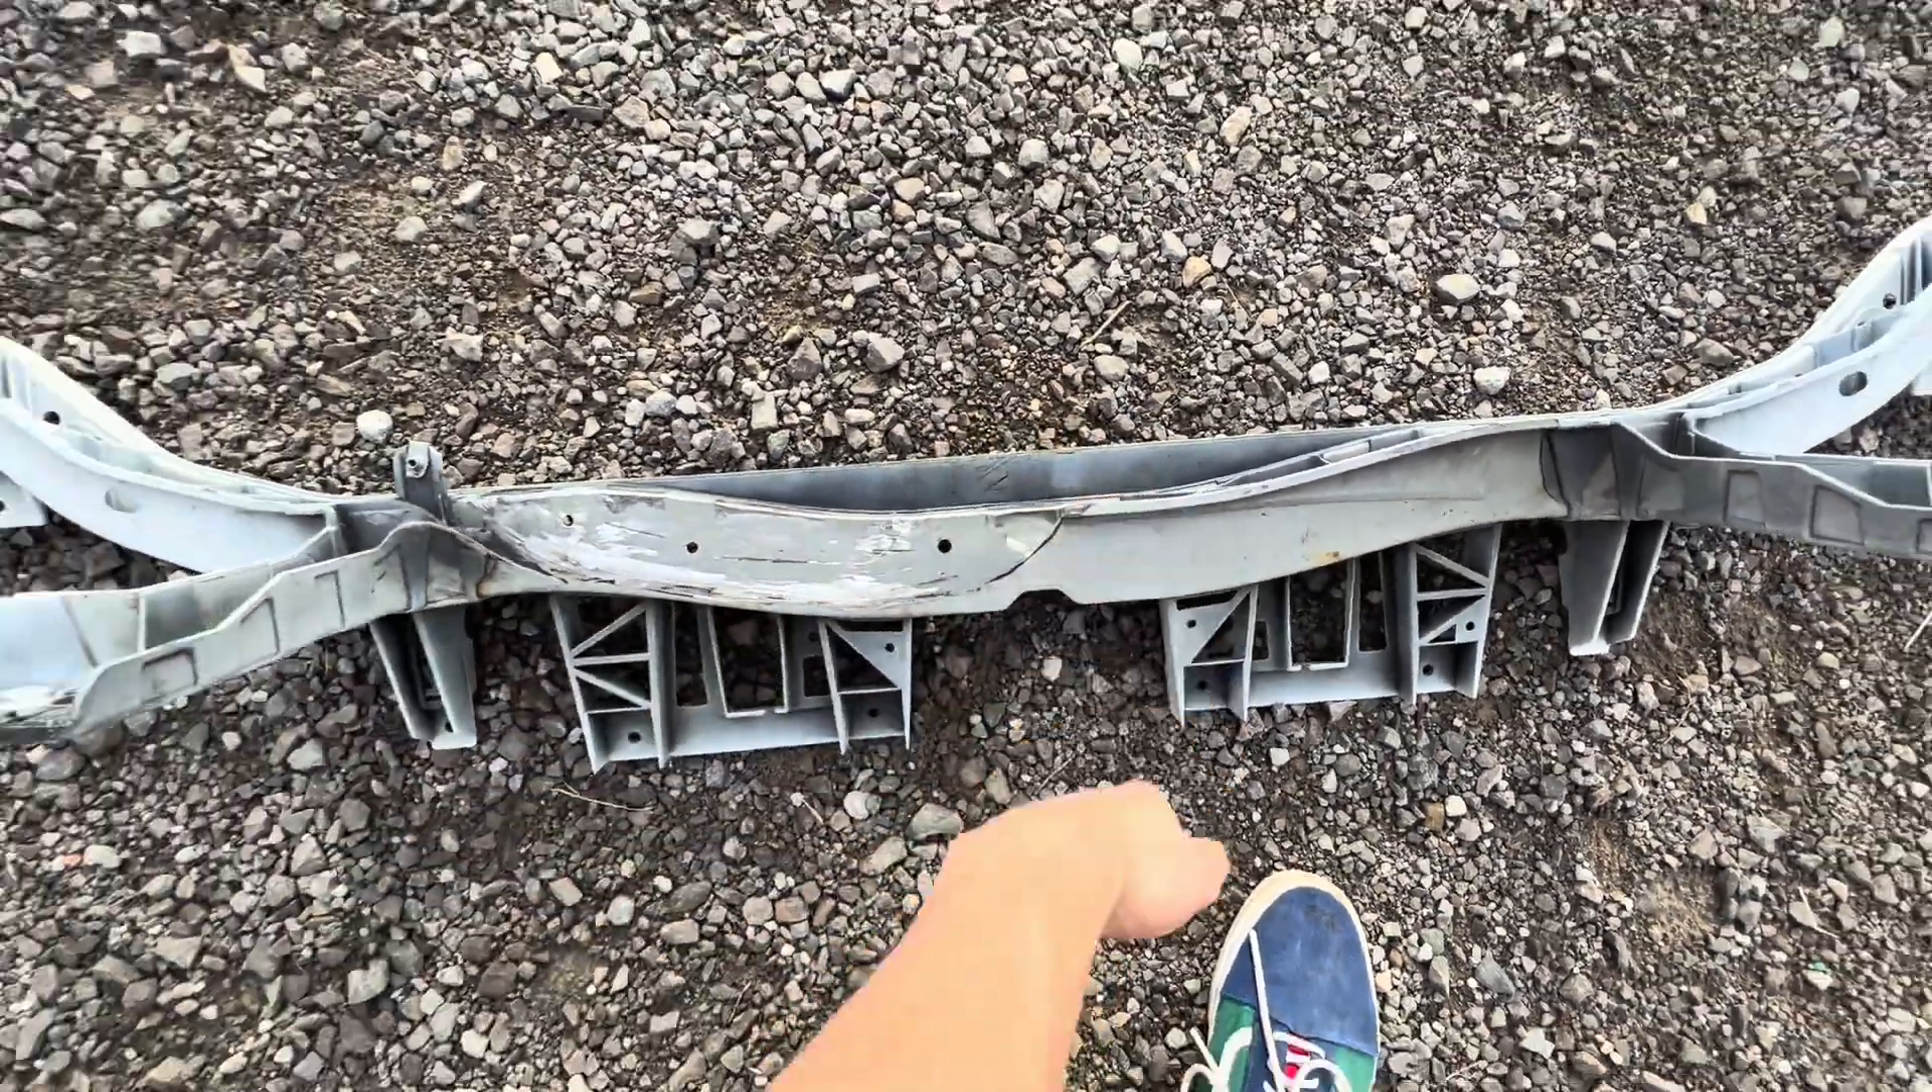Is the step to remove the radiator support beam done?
Yes.